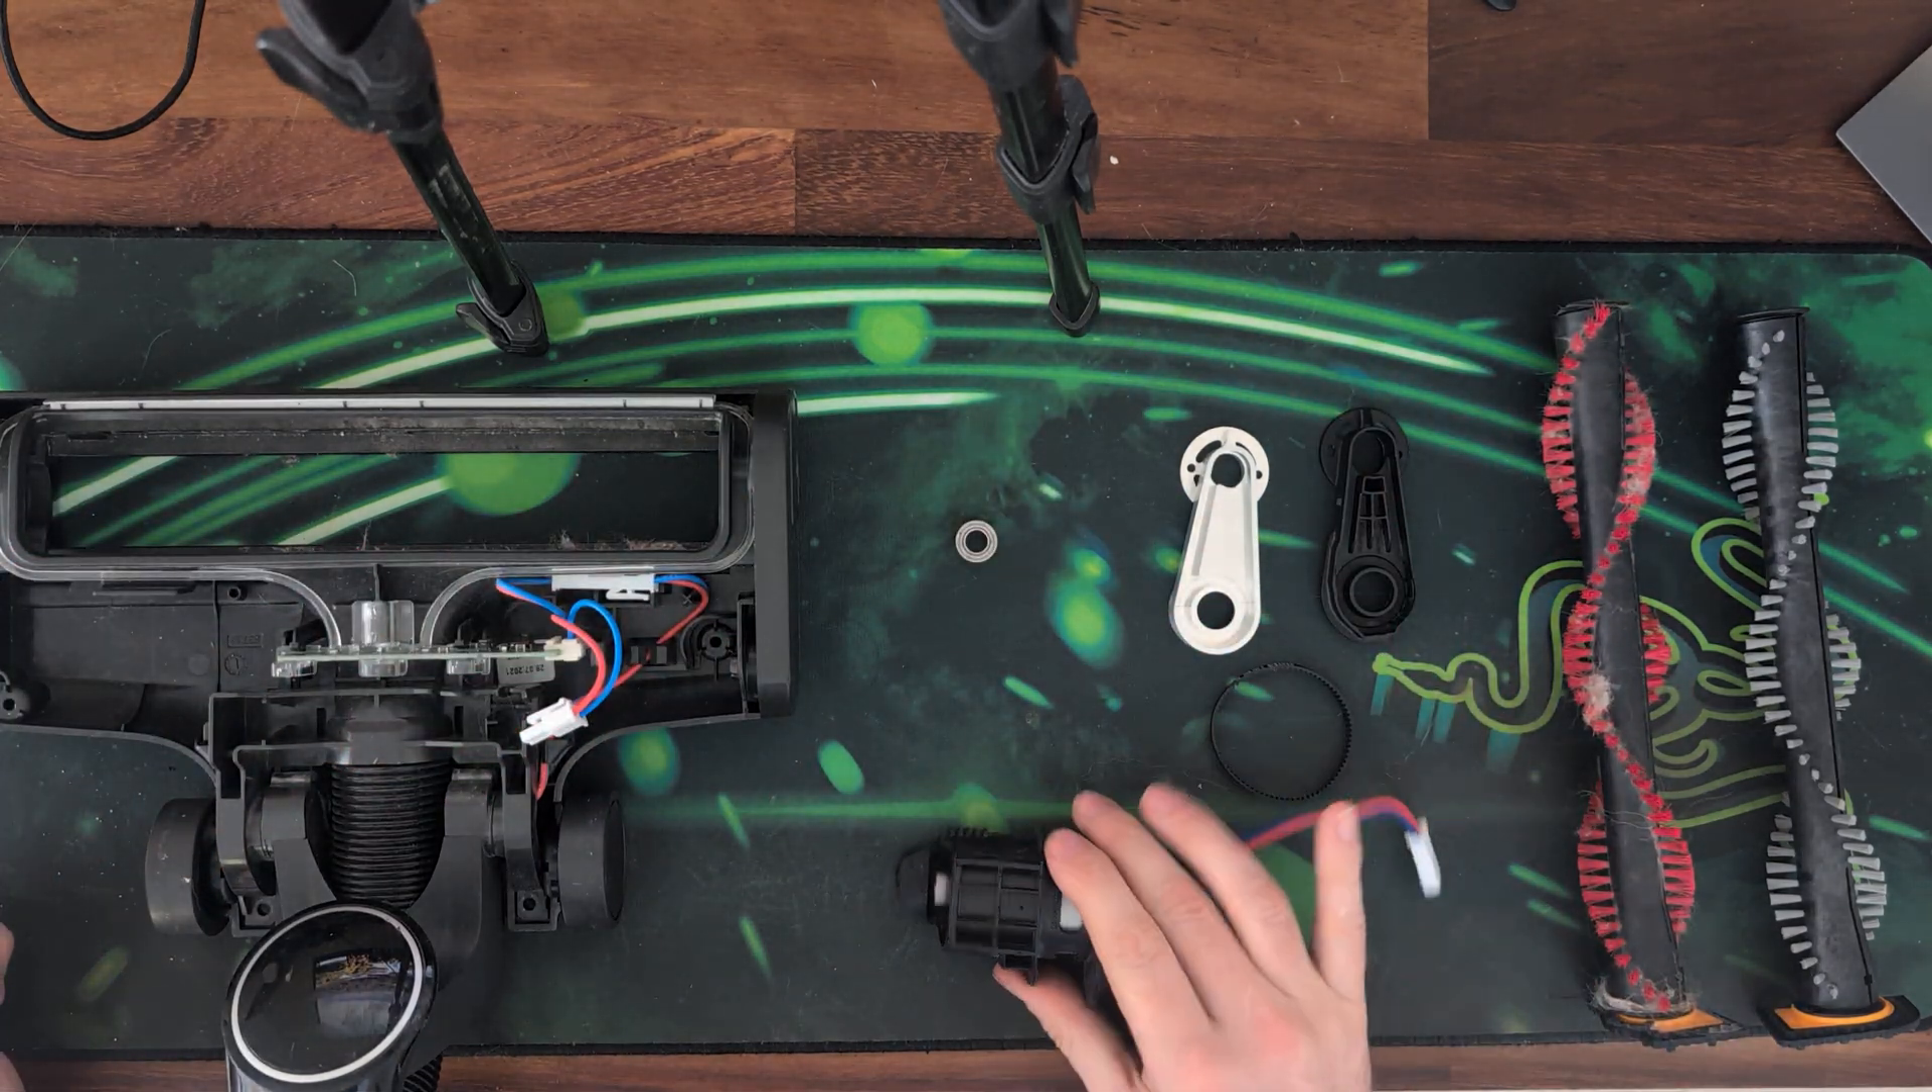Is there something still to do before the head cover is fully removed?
No.